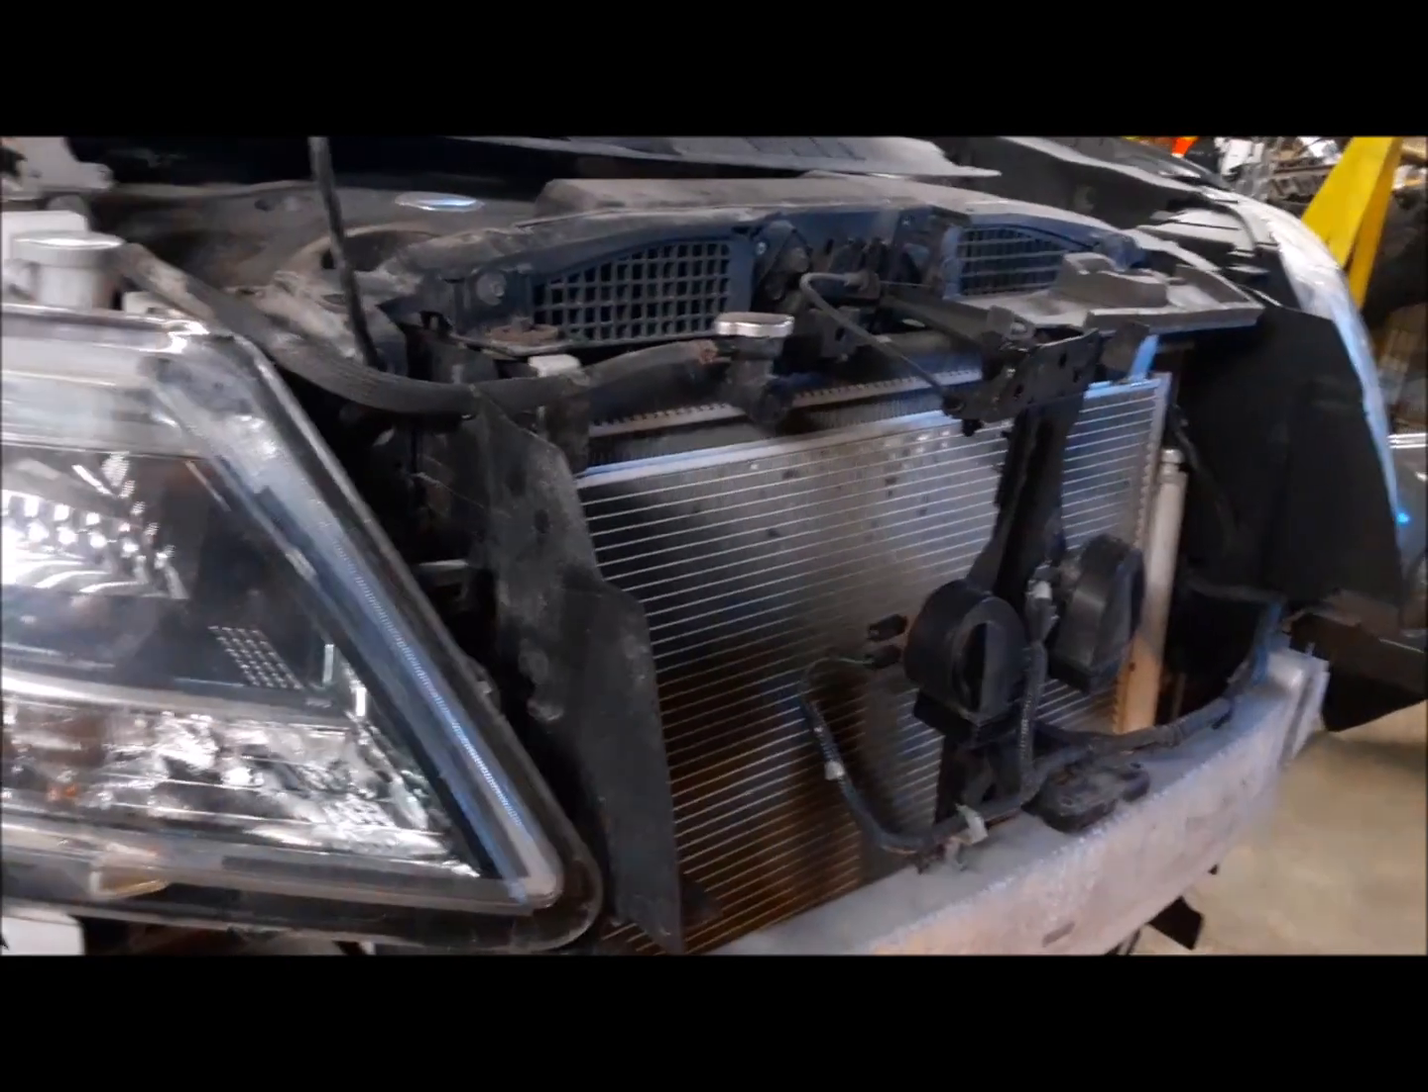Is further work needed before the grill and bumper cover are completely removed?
No.